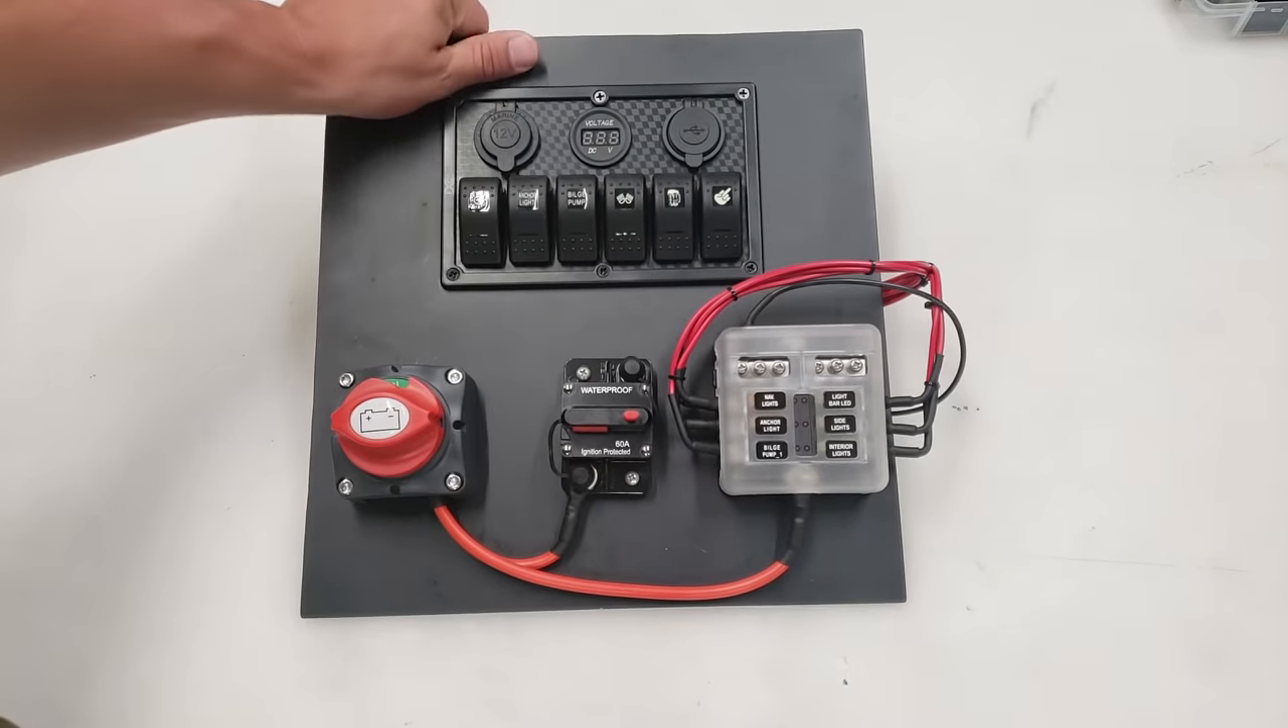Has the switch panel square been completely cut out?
Yes.